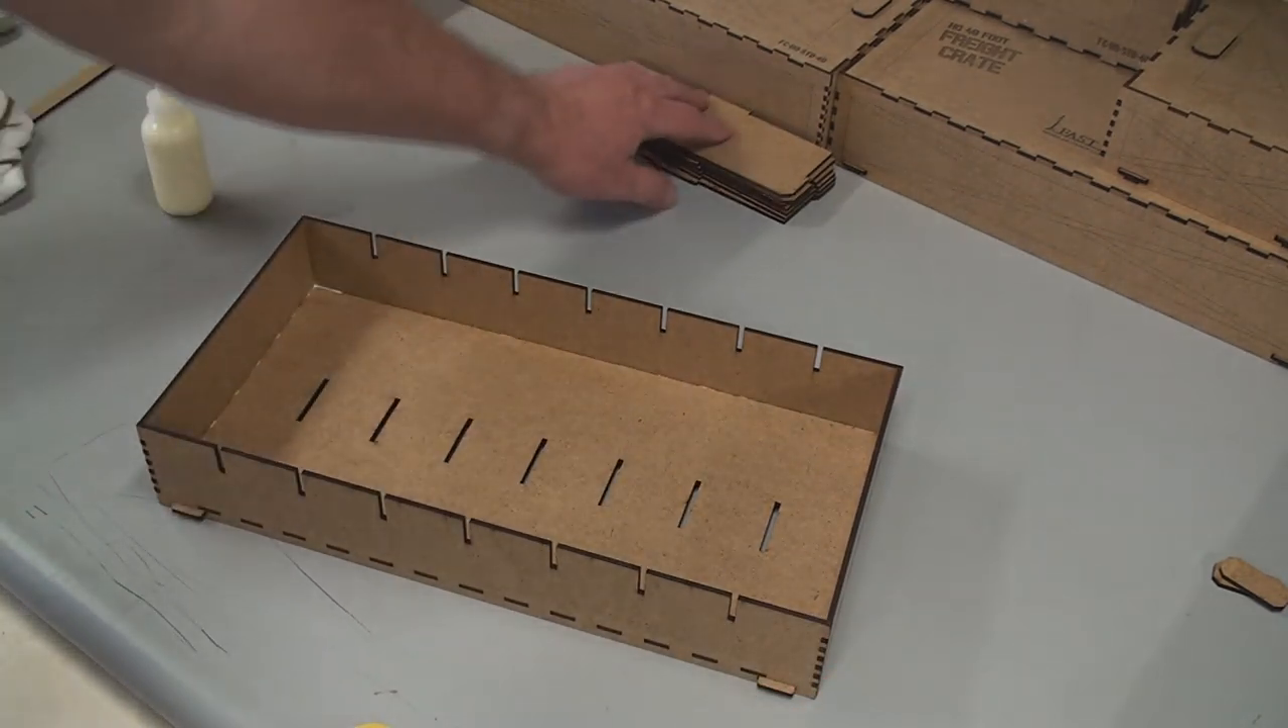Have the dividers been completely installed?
No.